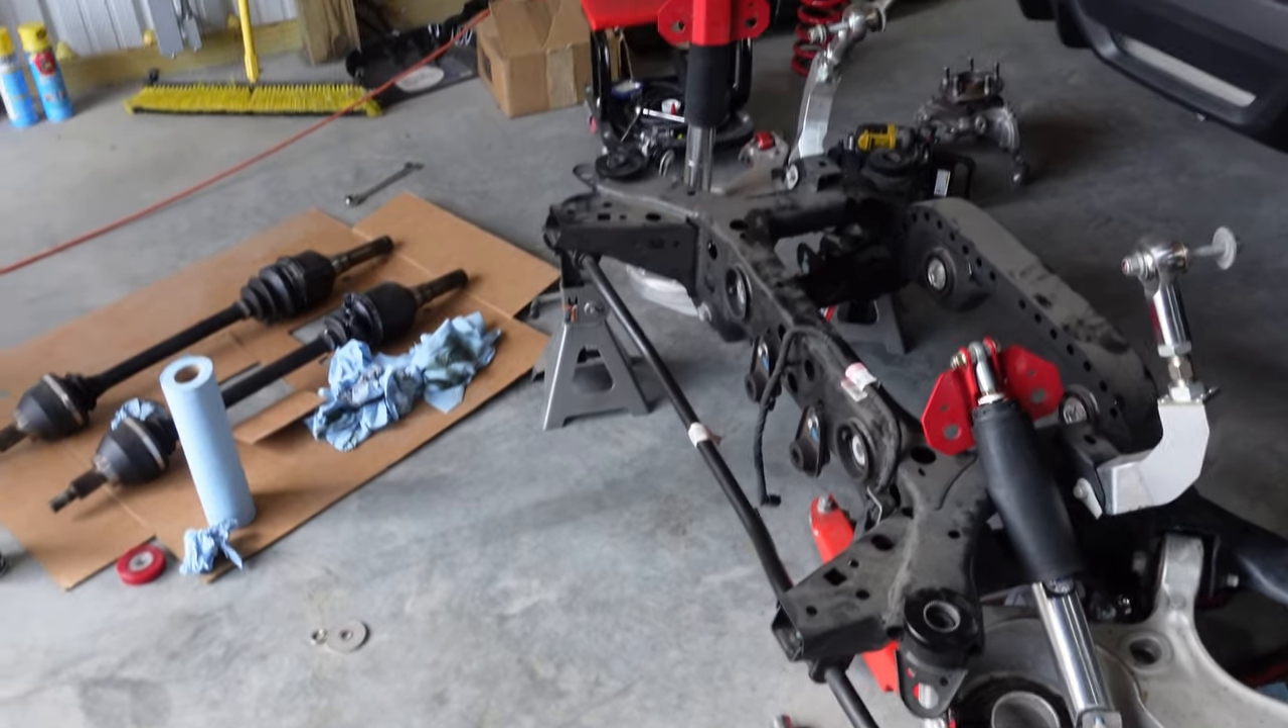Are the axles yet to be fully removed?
No.